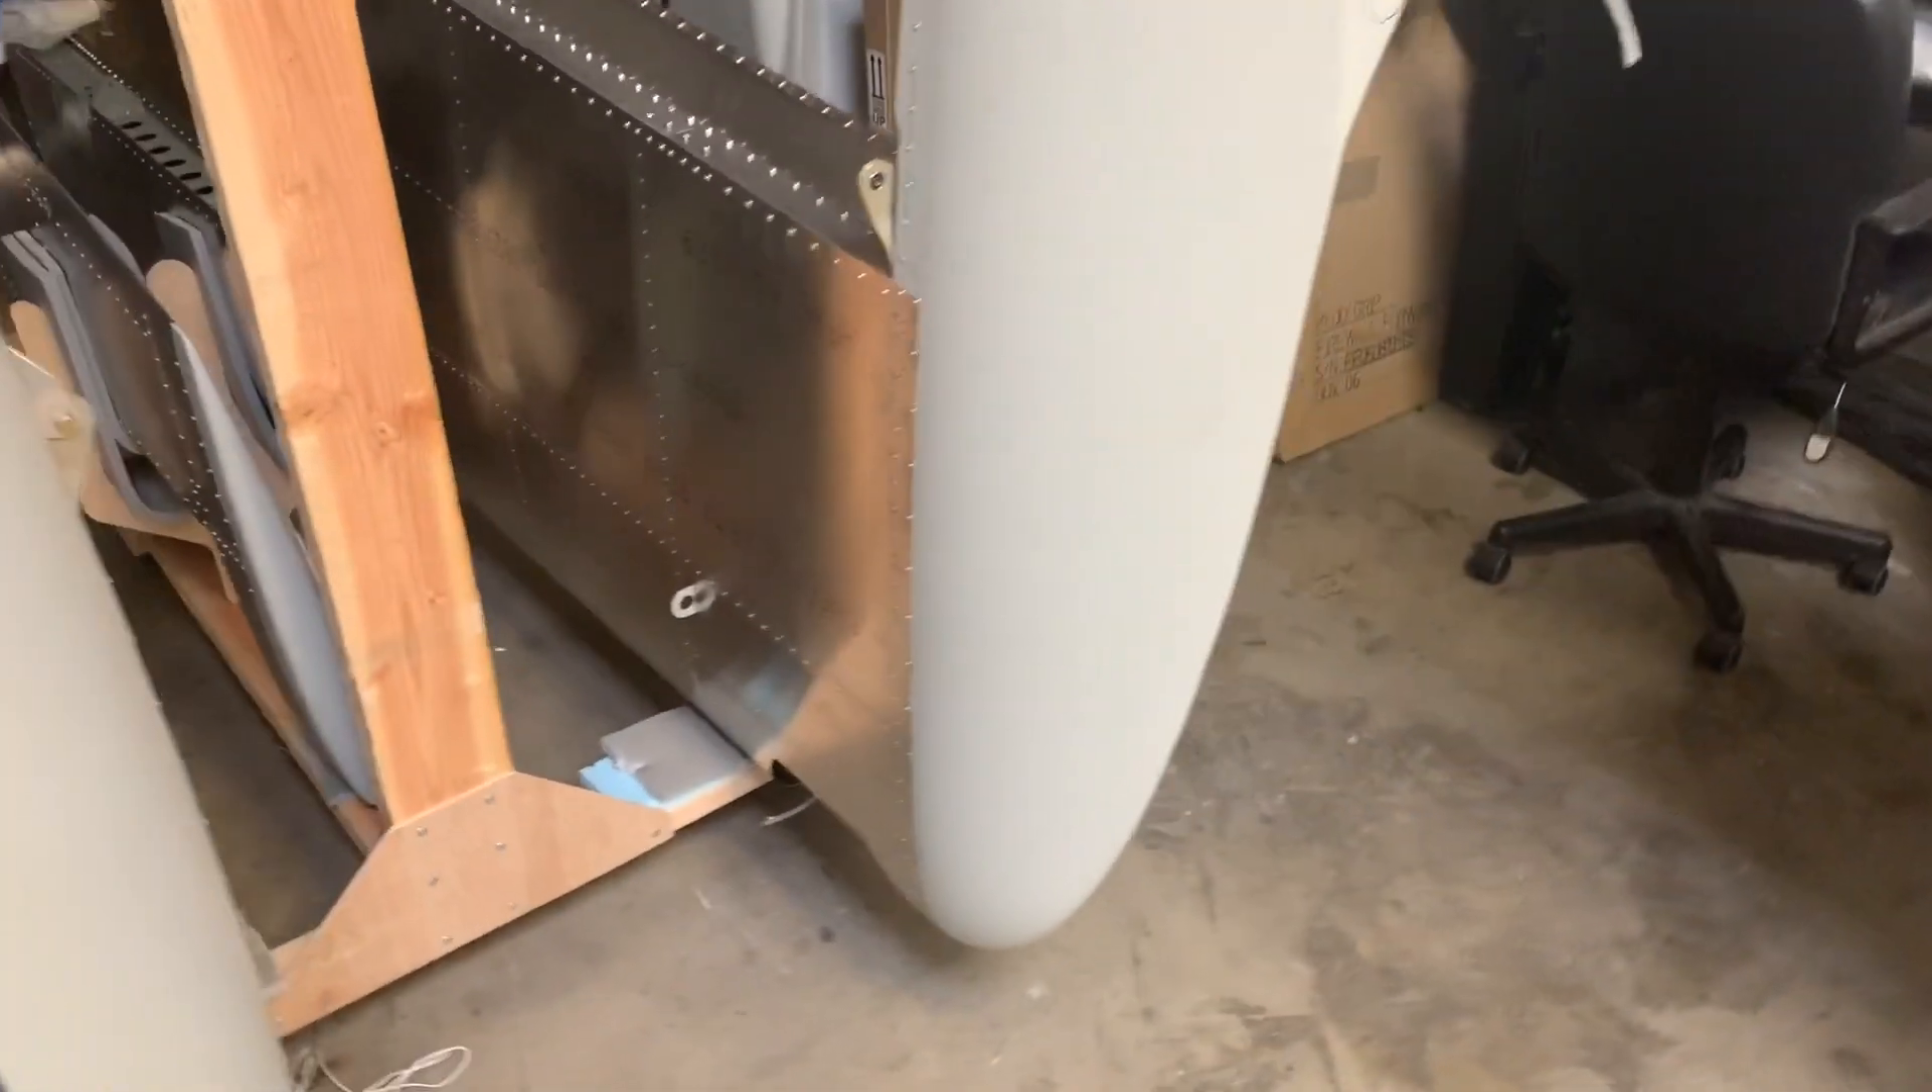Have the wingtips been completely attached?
Yes.